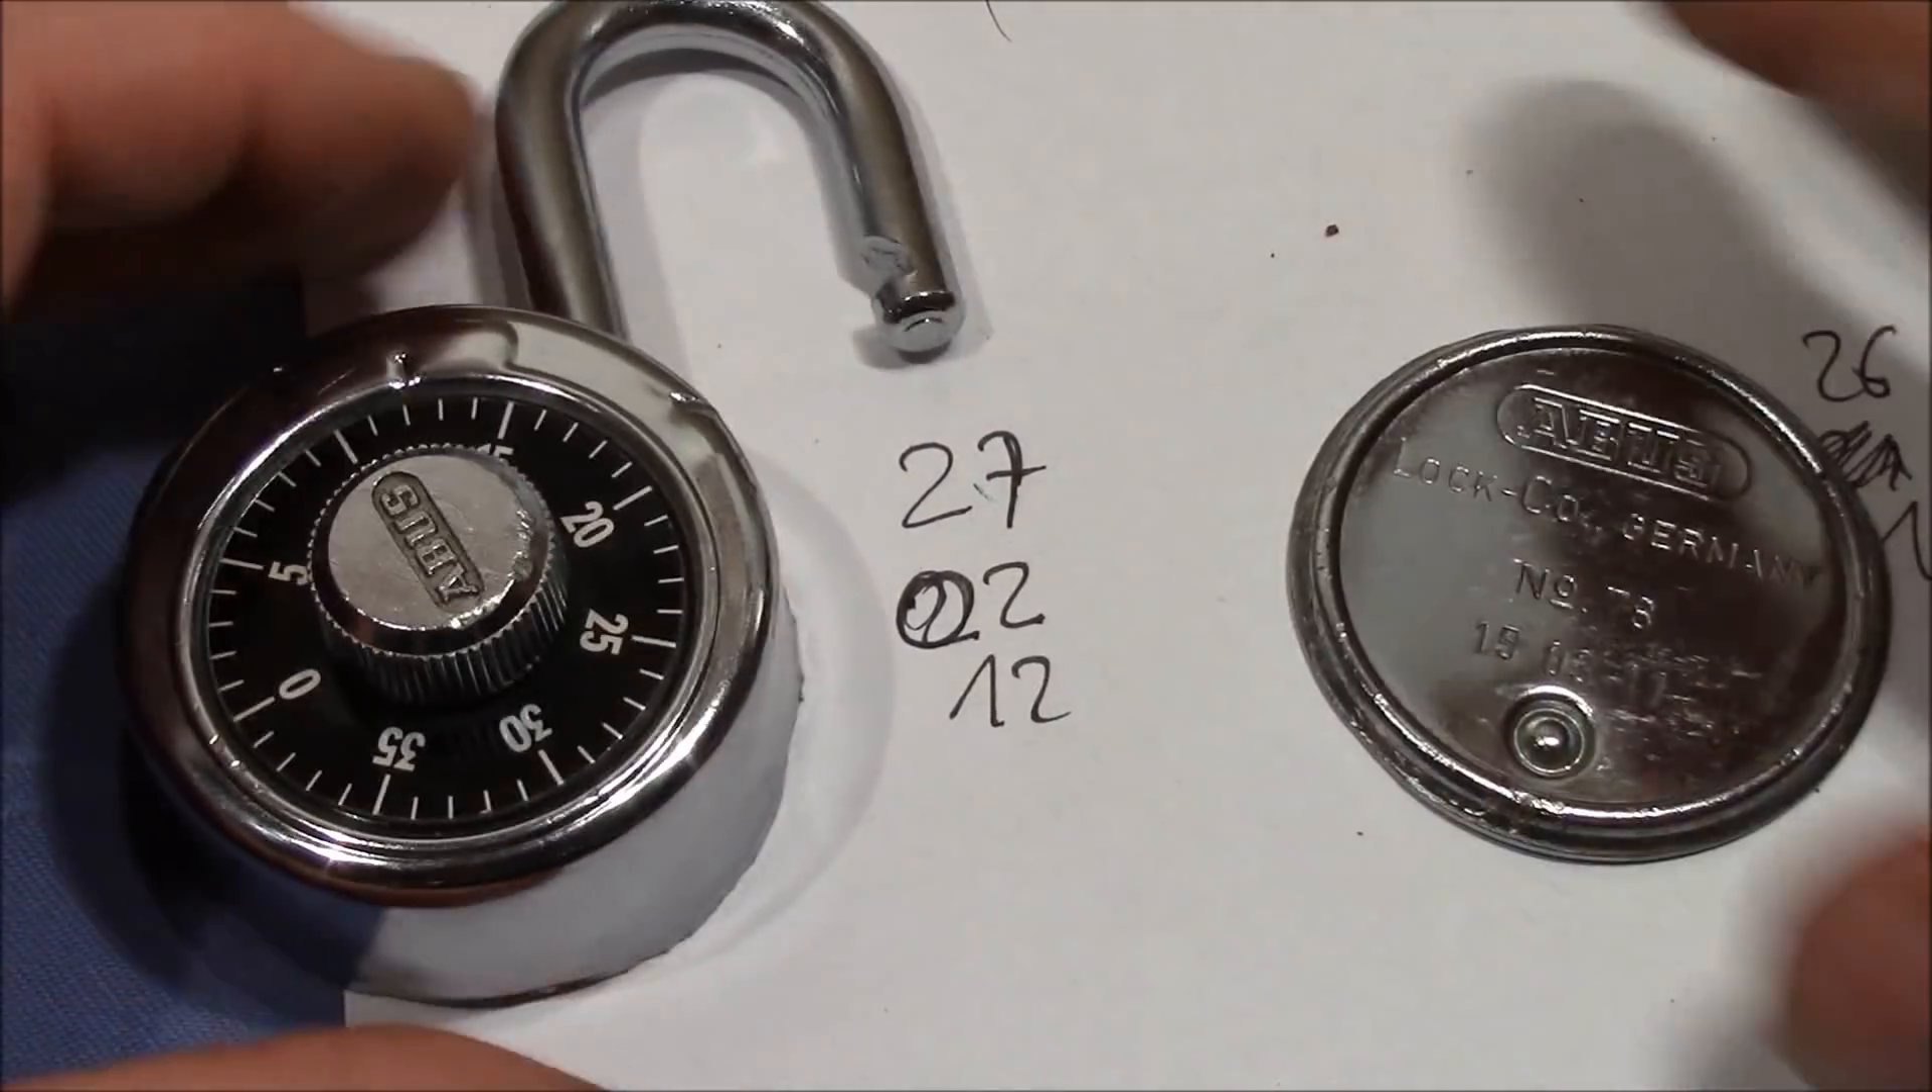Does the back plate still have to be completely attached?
Yes.